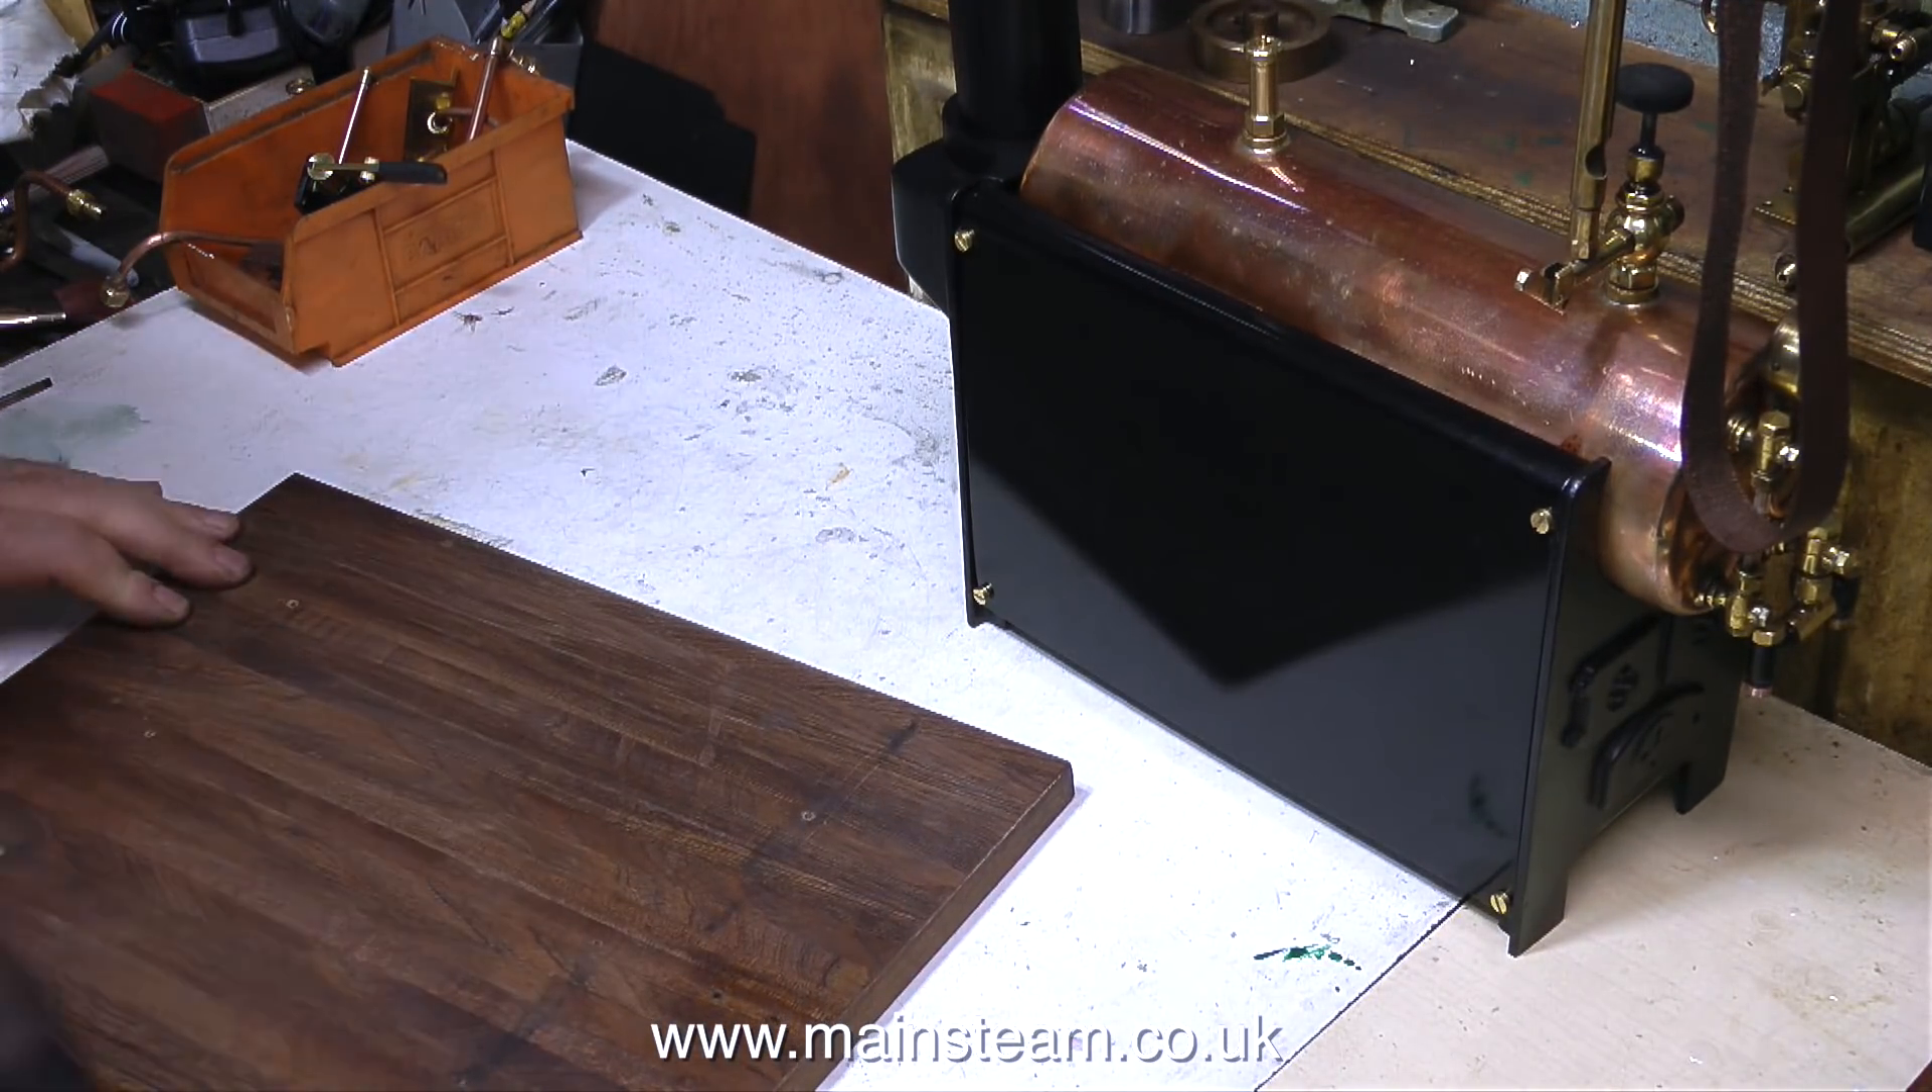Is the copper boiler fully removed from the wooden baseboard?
Yes.